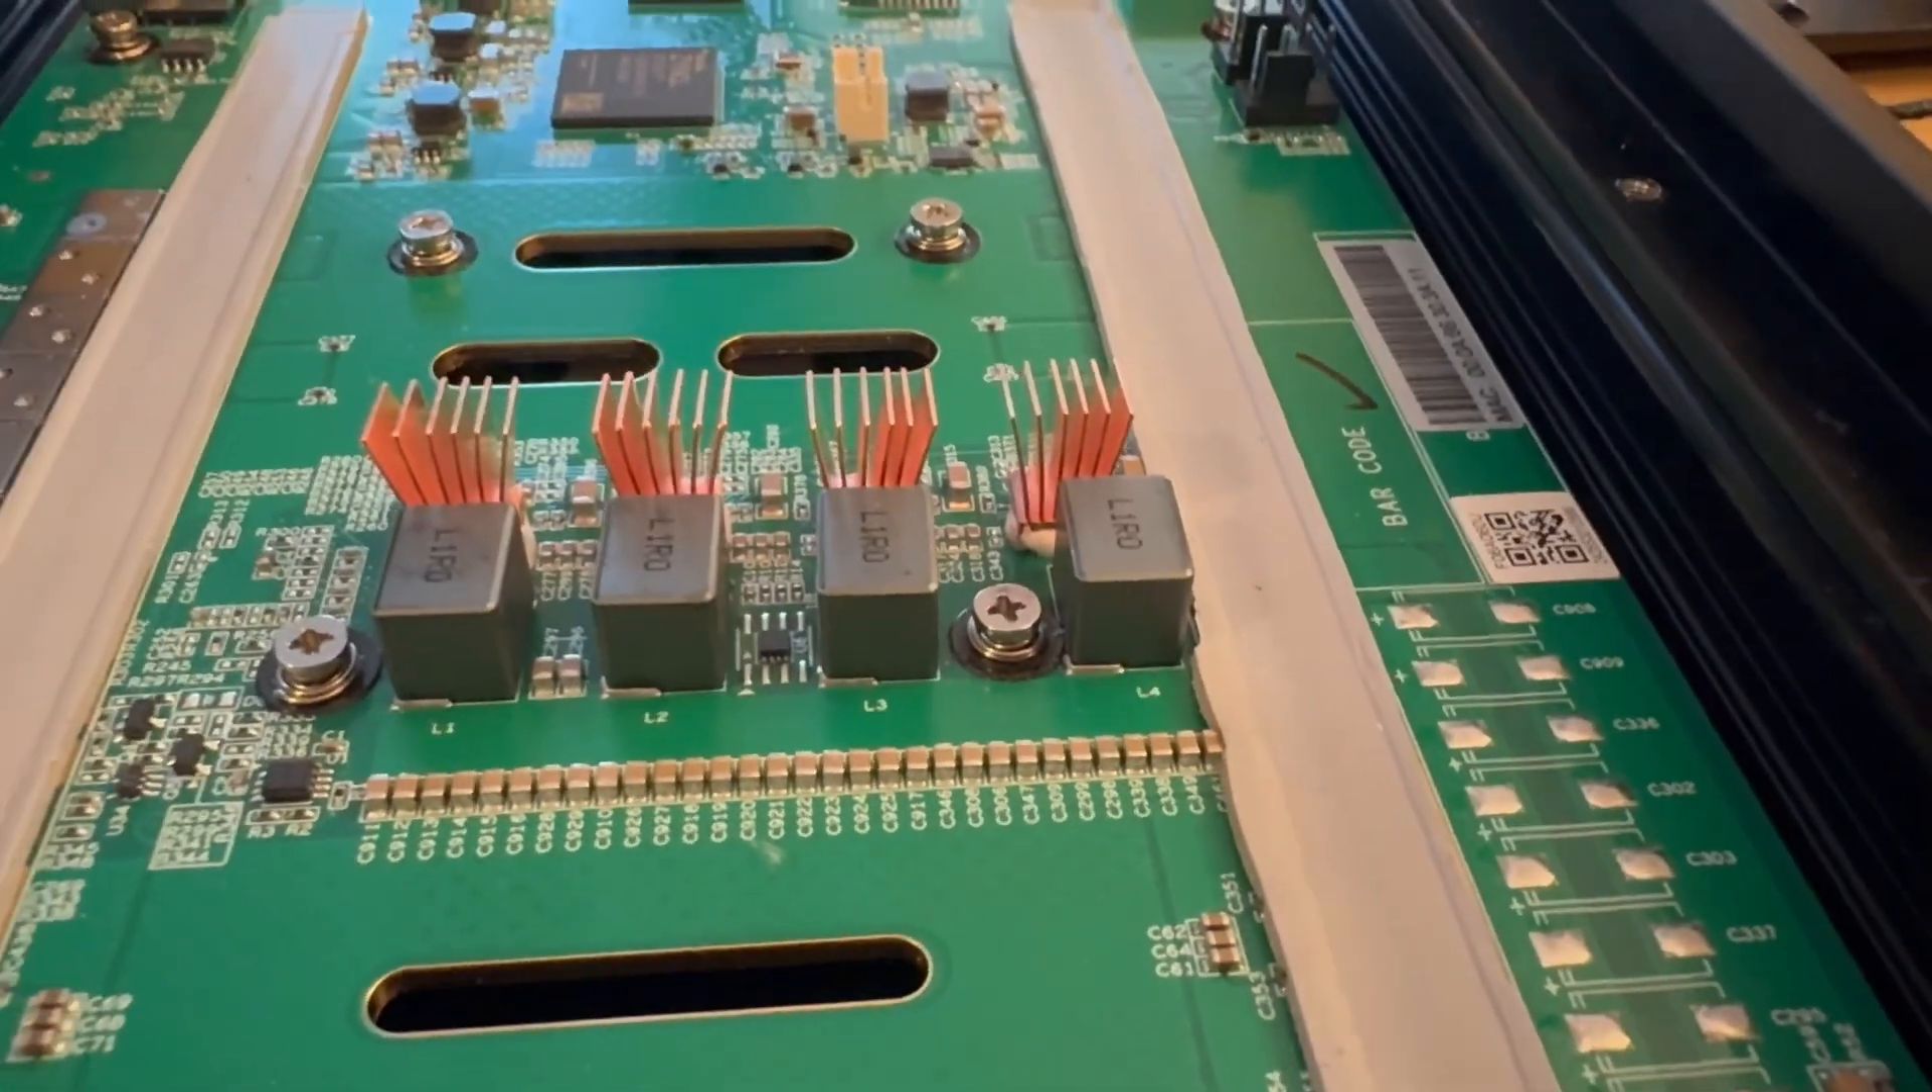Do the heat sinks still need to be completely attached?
No.